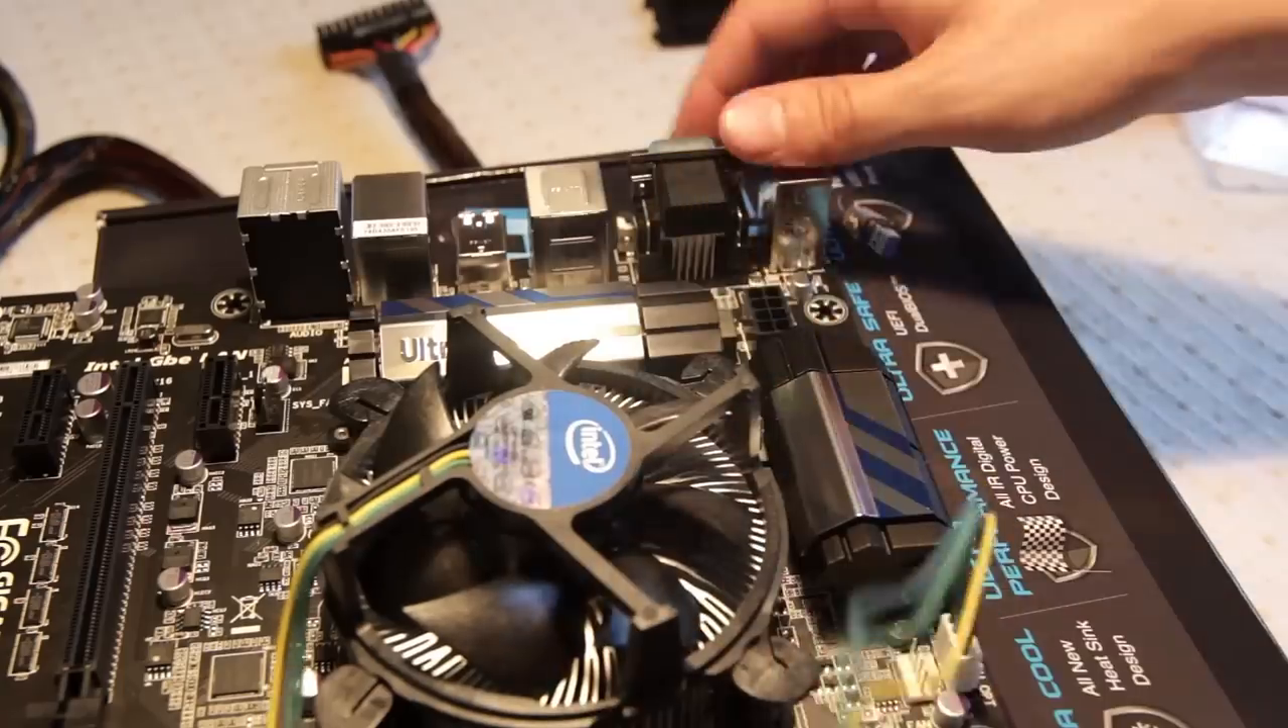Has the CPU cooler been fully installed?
Yes.